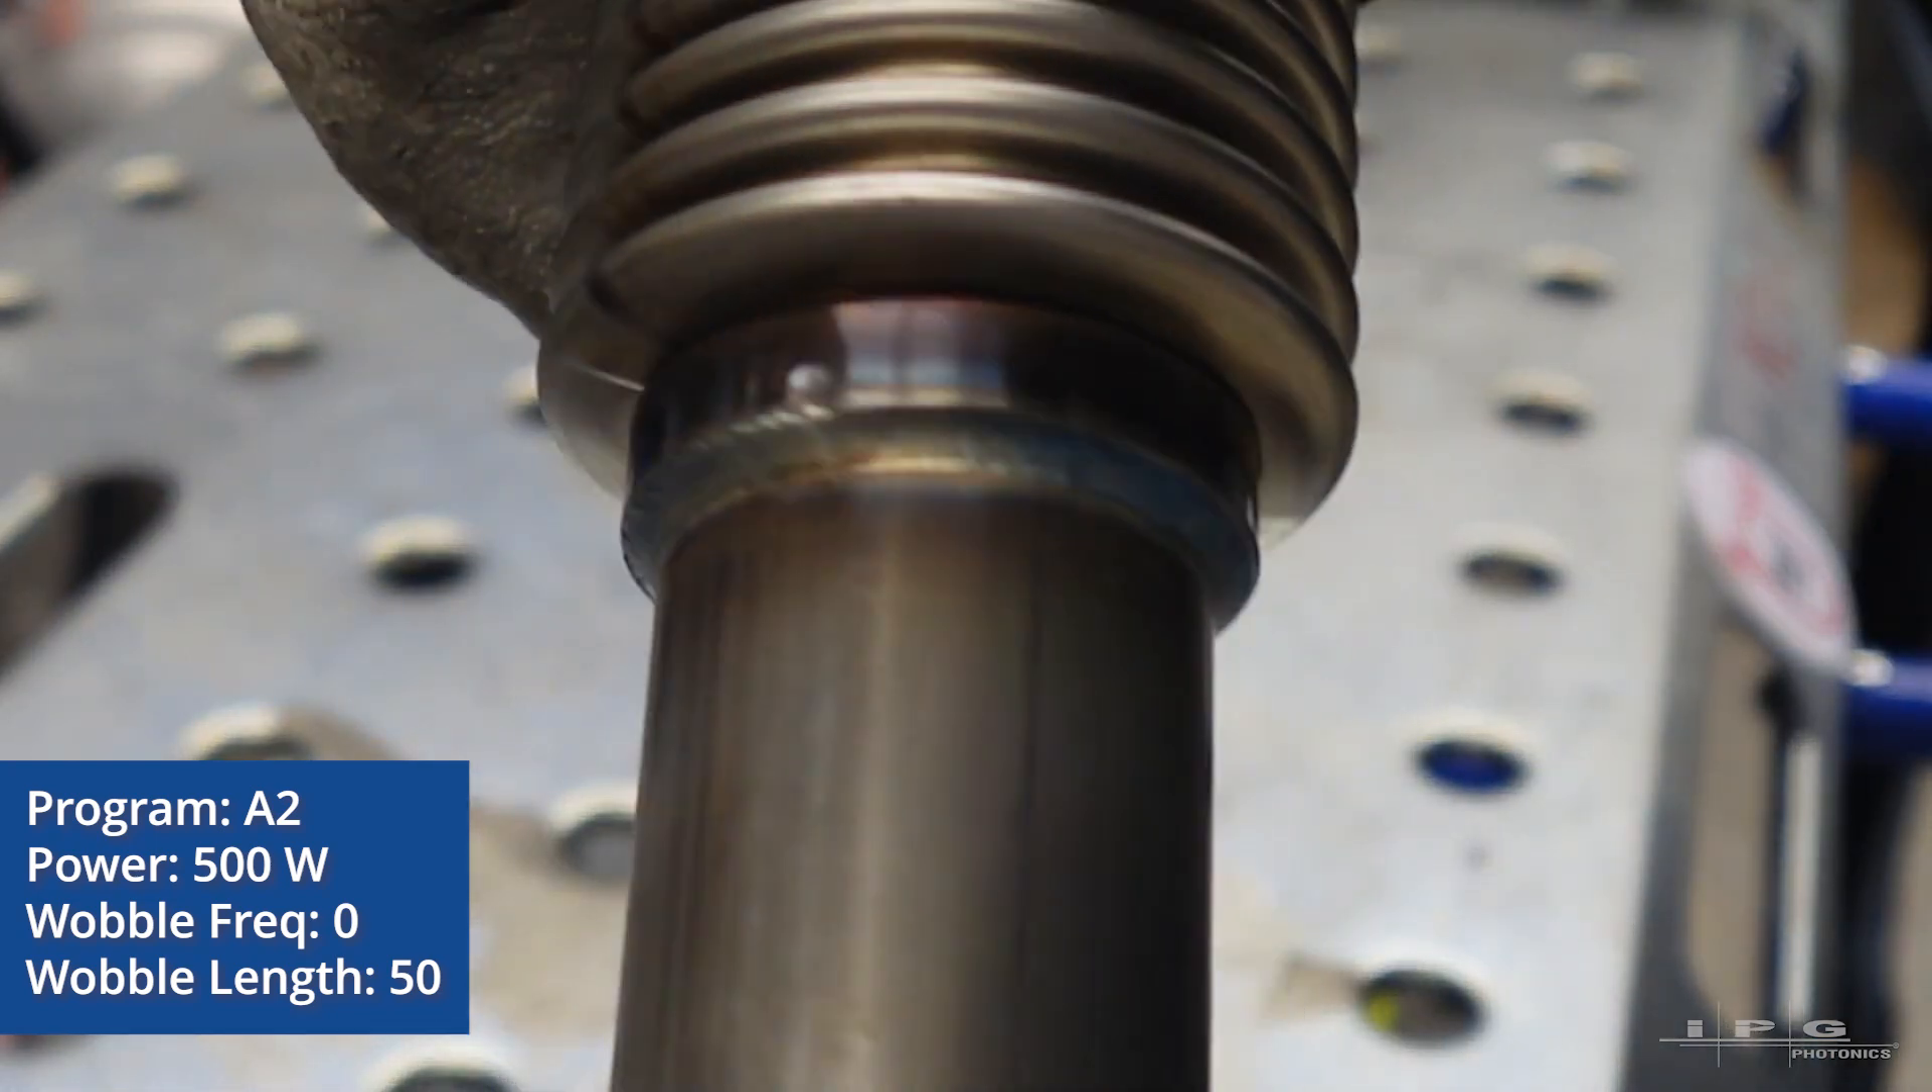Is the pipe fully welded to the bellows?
Yes.